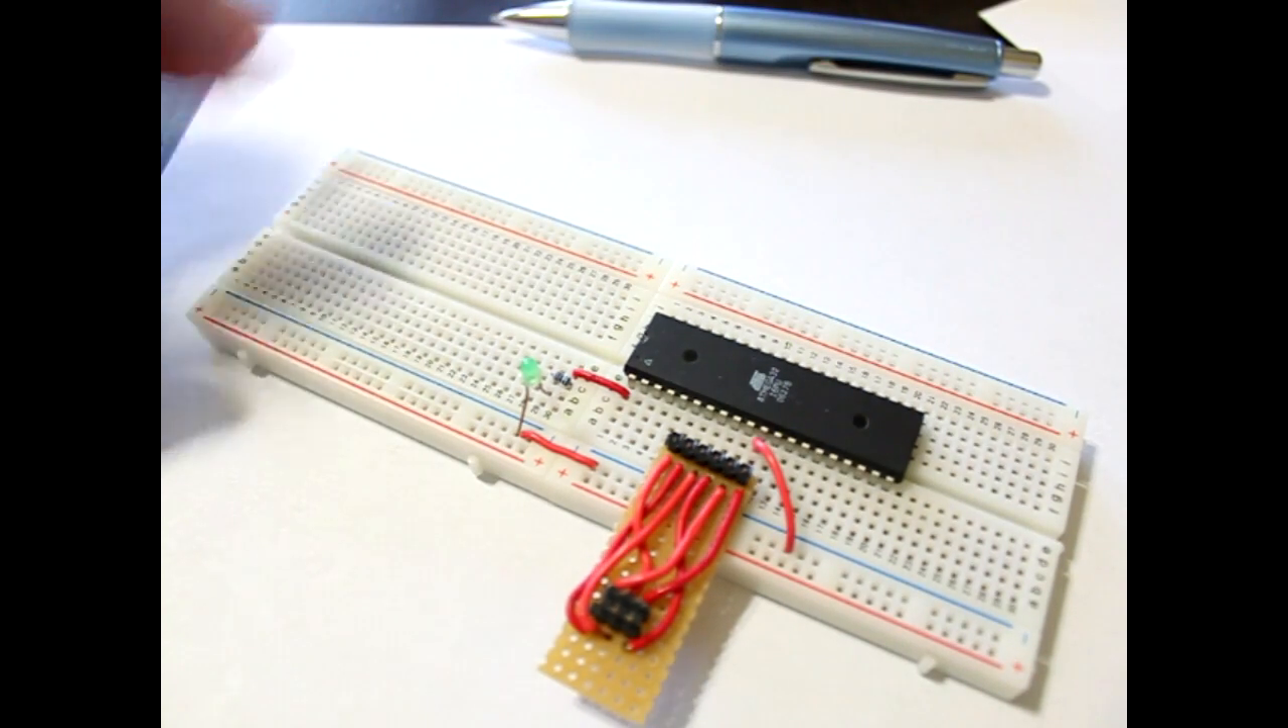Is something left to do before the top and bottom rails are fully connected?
Yes.